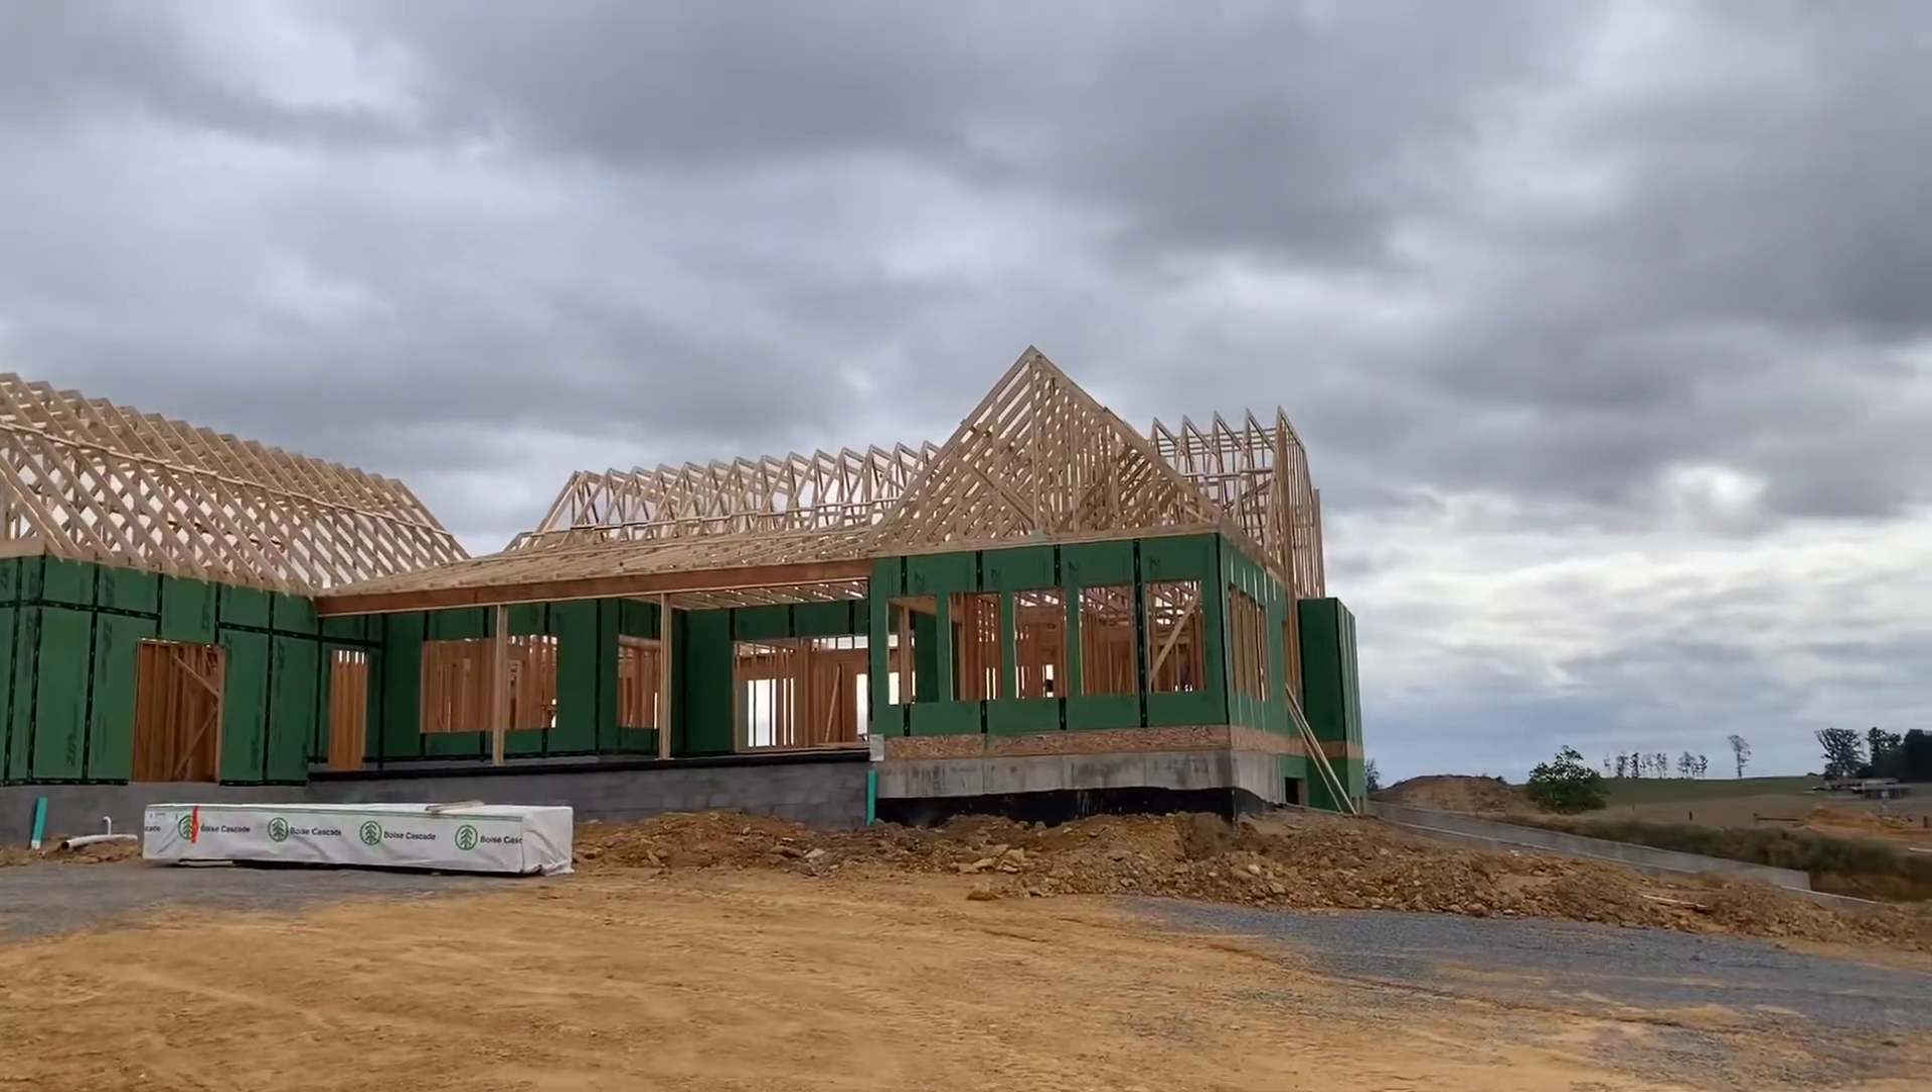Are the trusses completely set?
Yes.